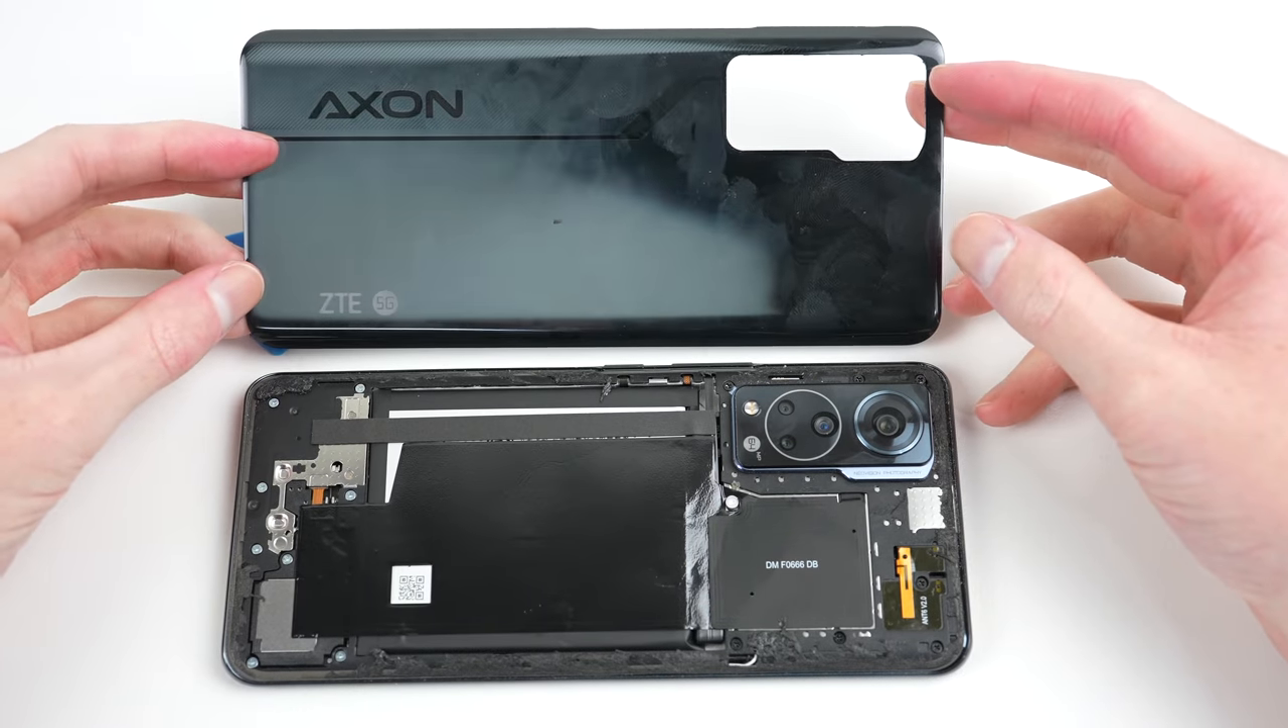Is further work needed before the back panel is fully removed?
No.